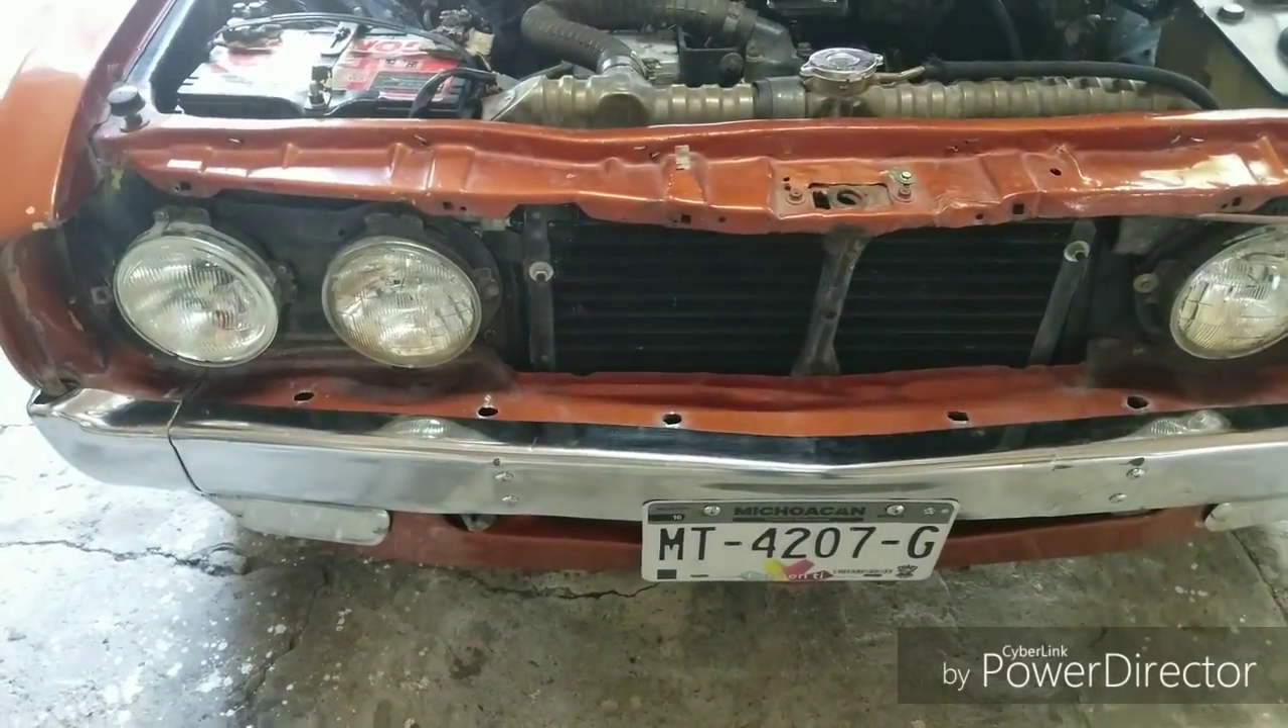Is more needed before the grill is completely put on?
Yes.